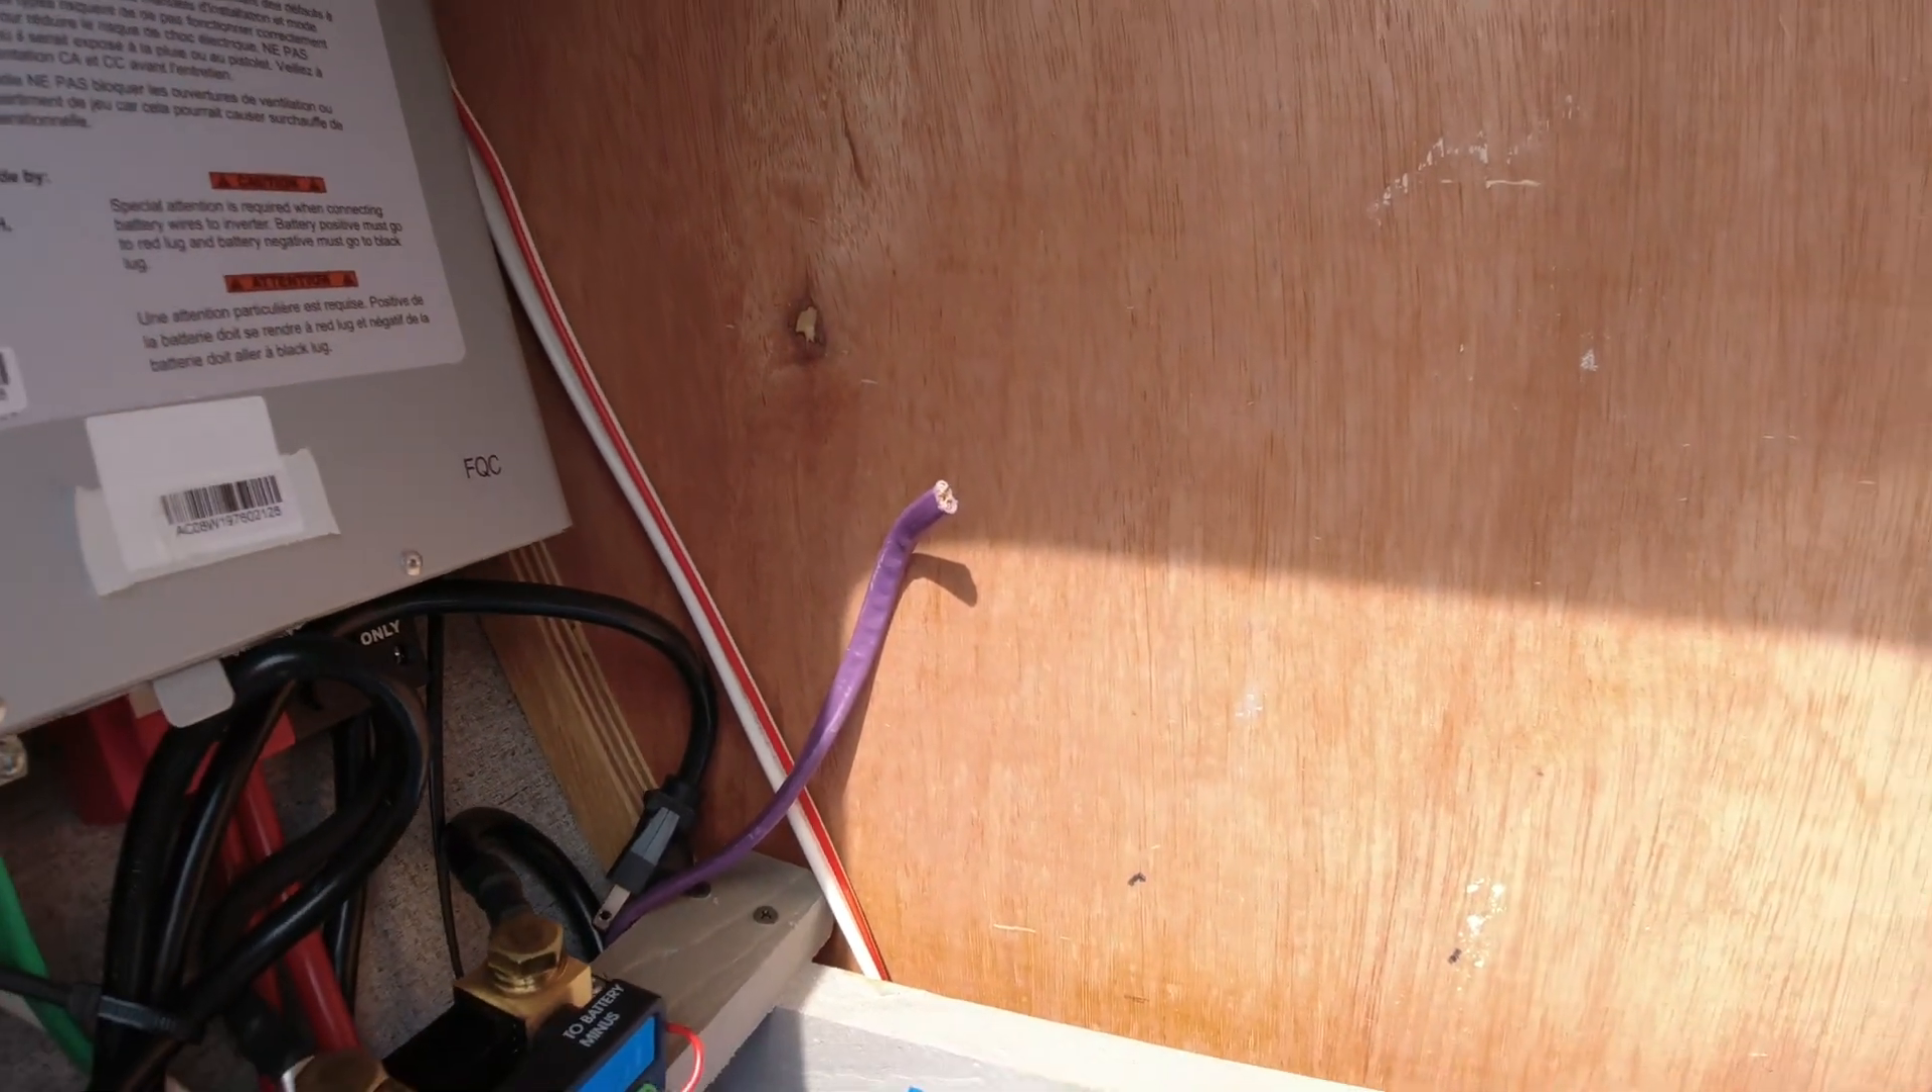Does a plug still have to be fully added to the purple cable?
Yes.